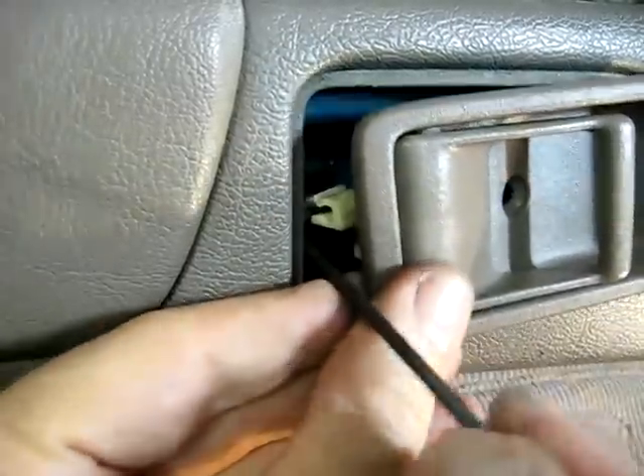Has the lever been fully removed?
No.